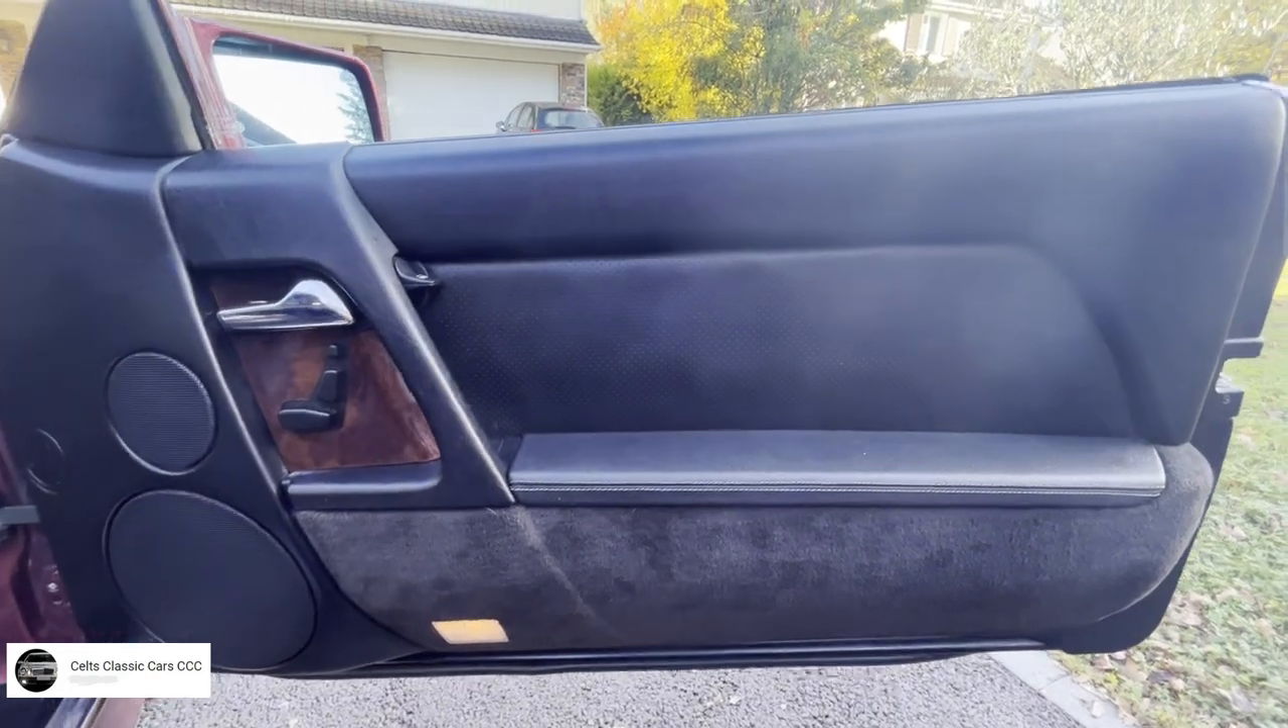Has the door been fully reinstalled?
Yes.